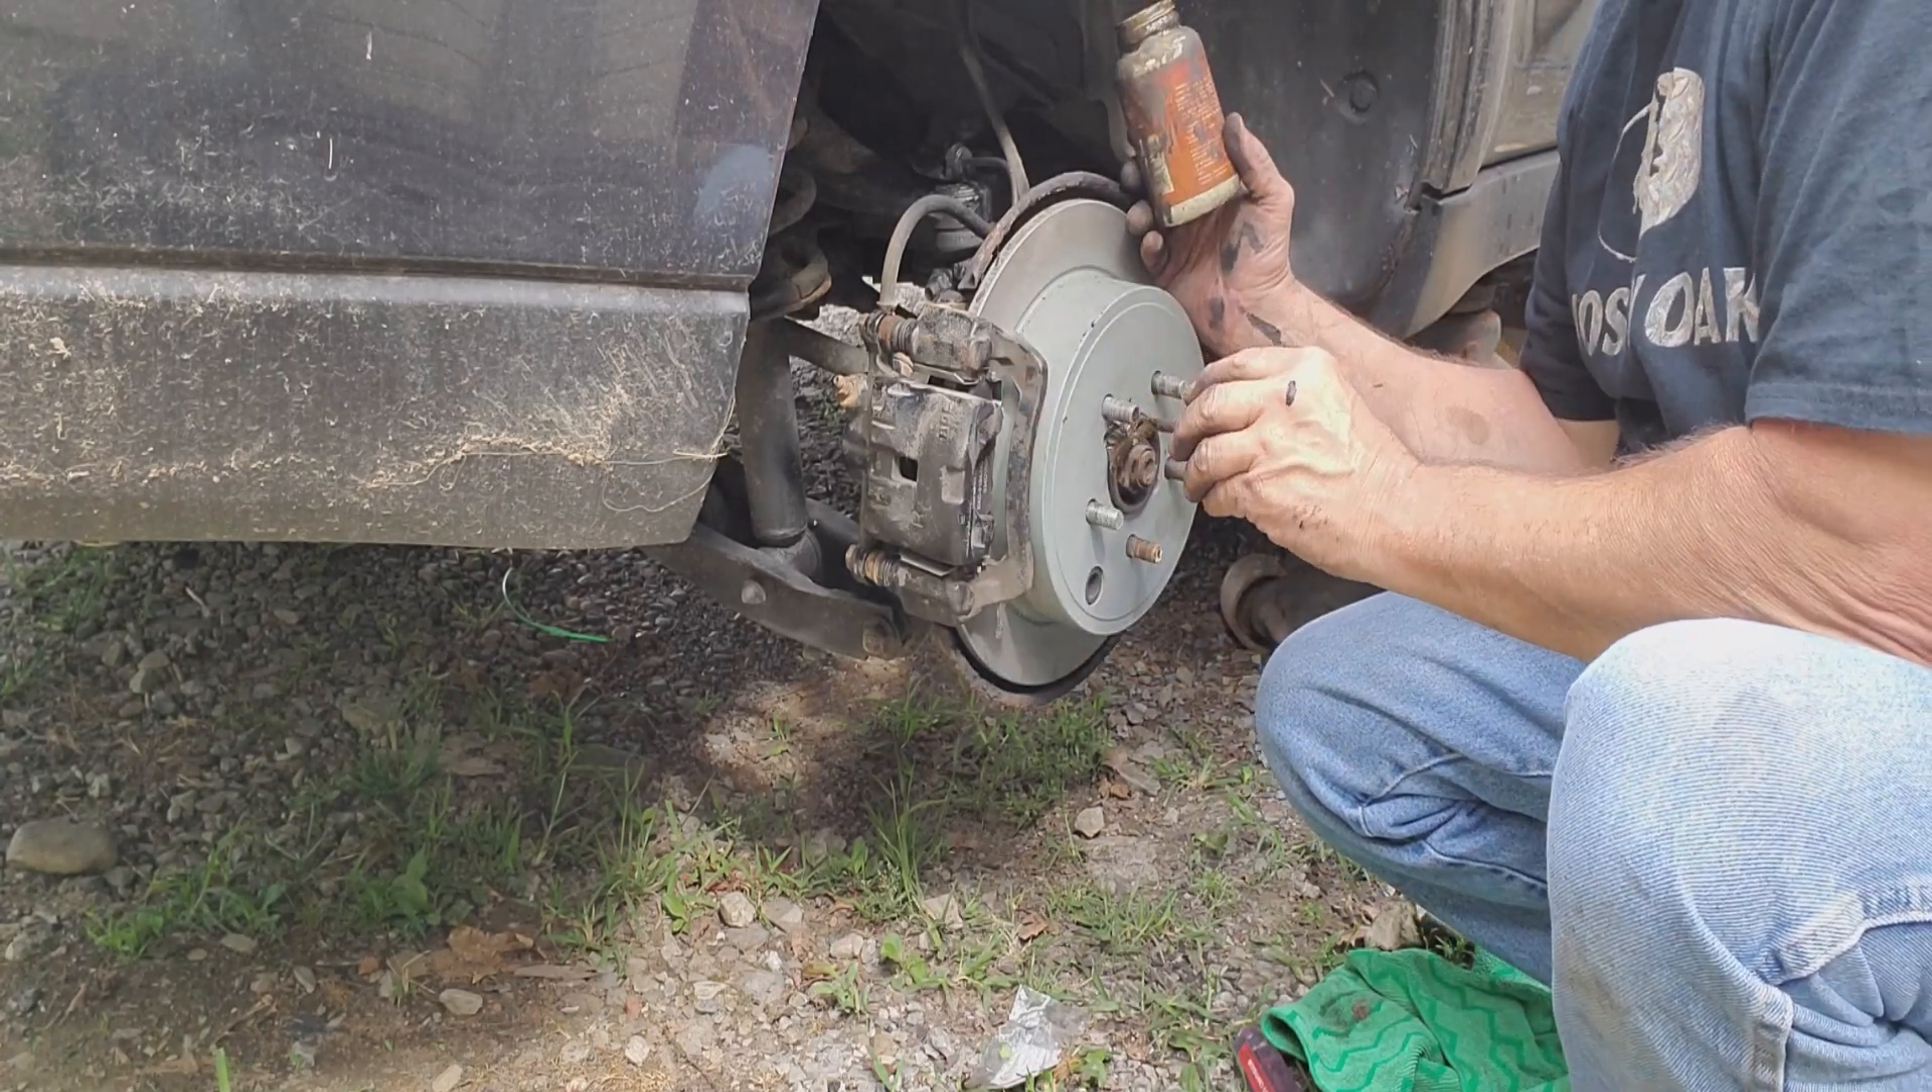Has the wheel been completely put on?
No.